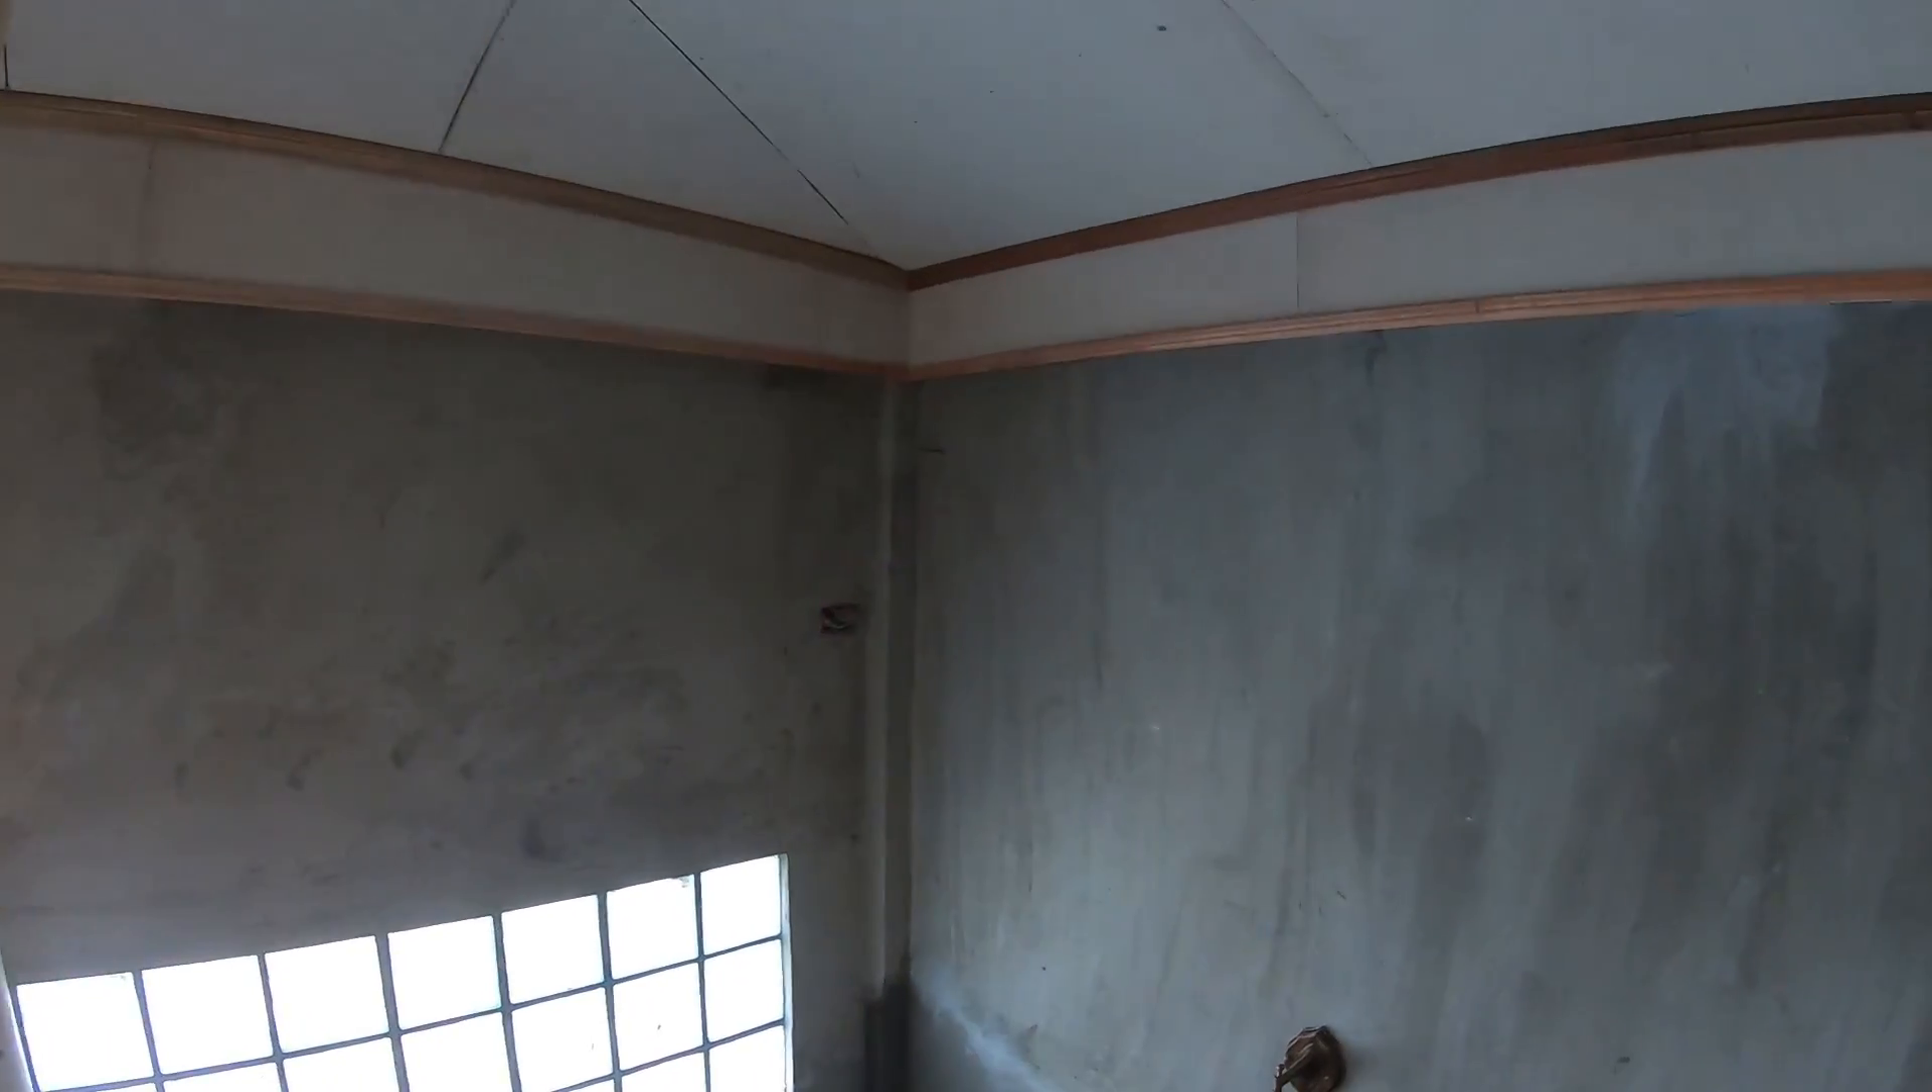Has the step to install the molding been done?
Yes.